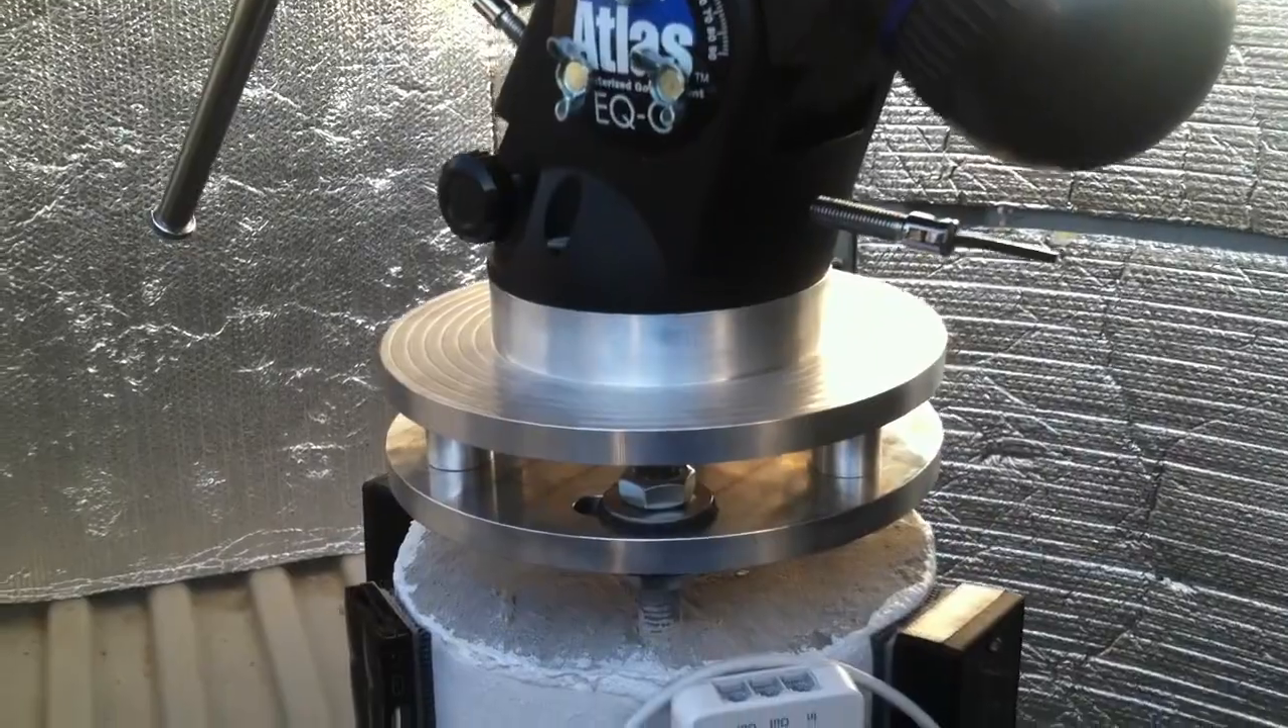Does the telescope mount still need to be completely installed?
No.